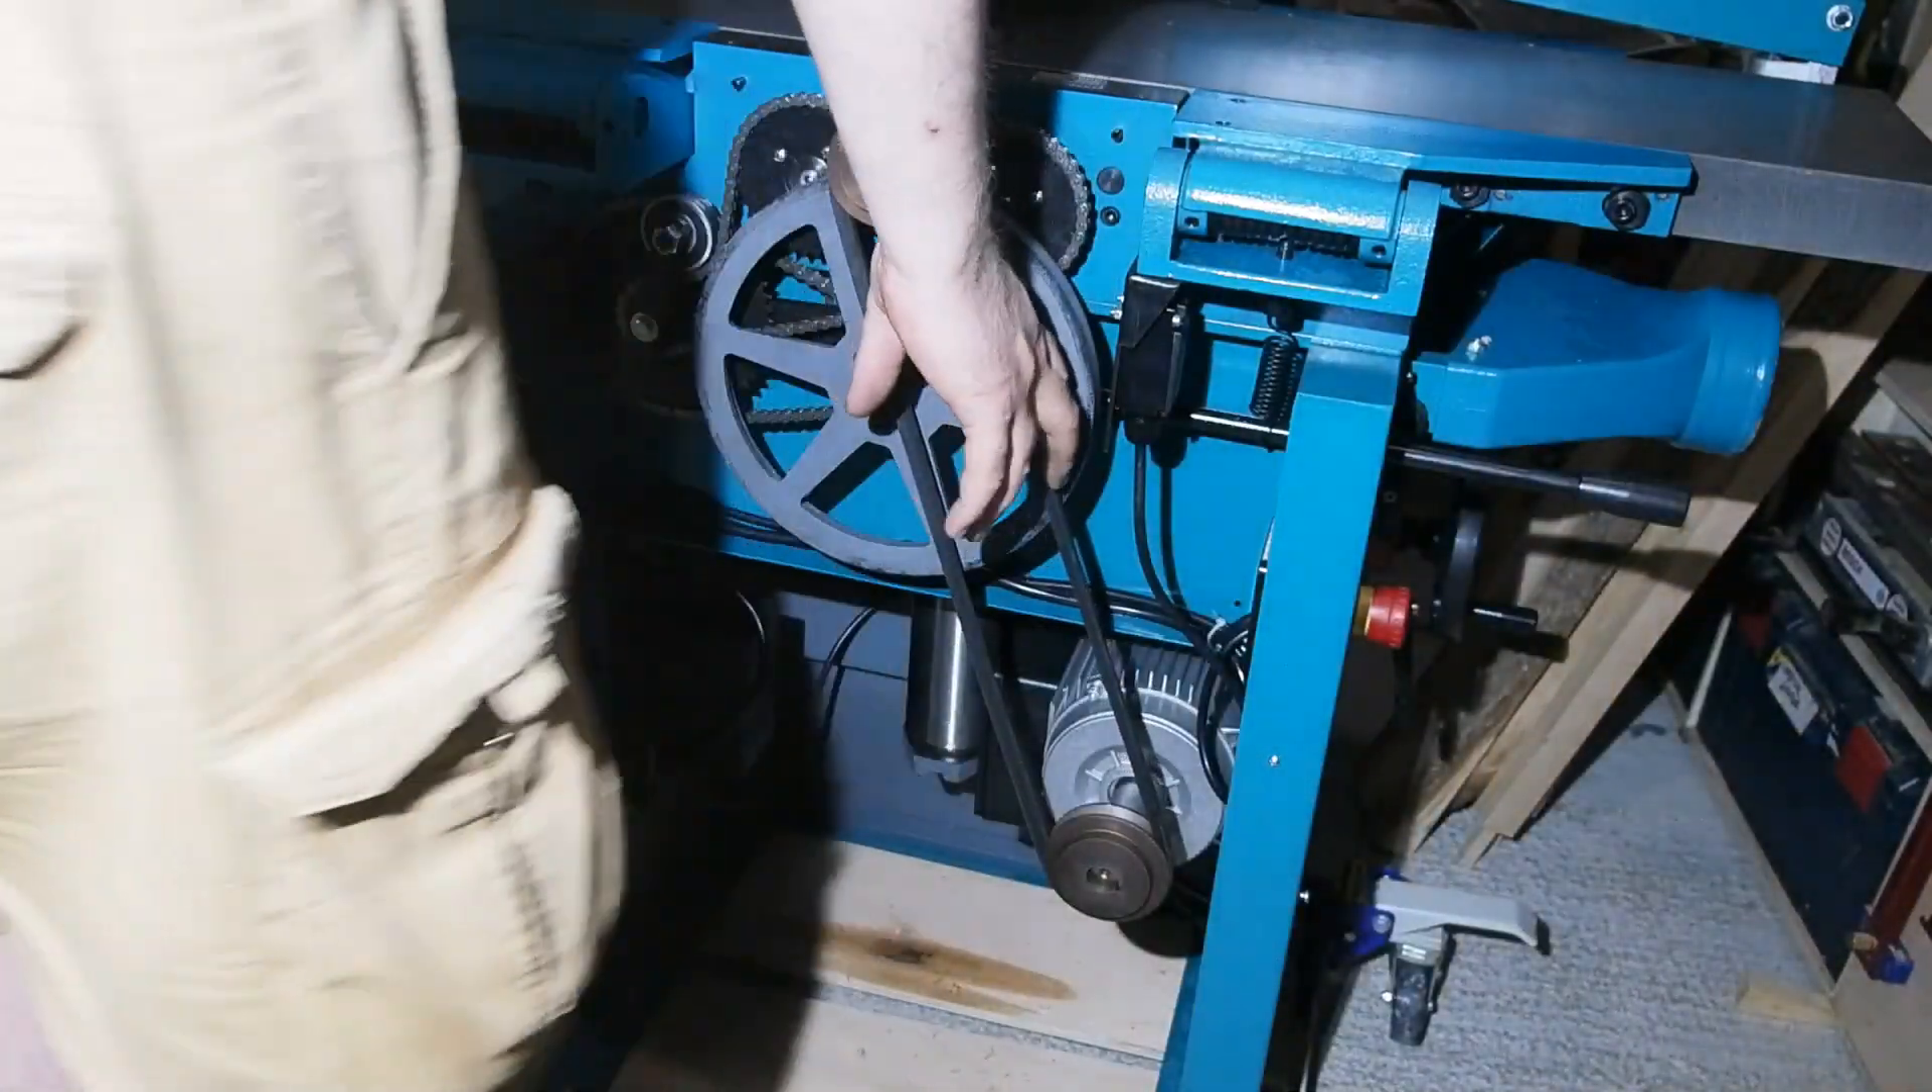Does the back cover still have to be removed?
No.